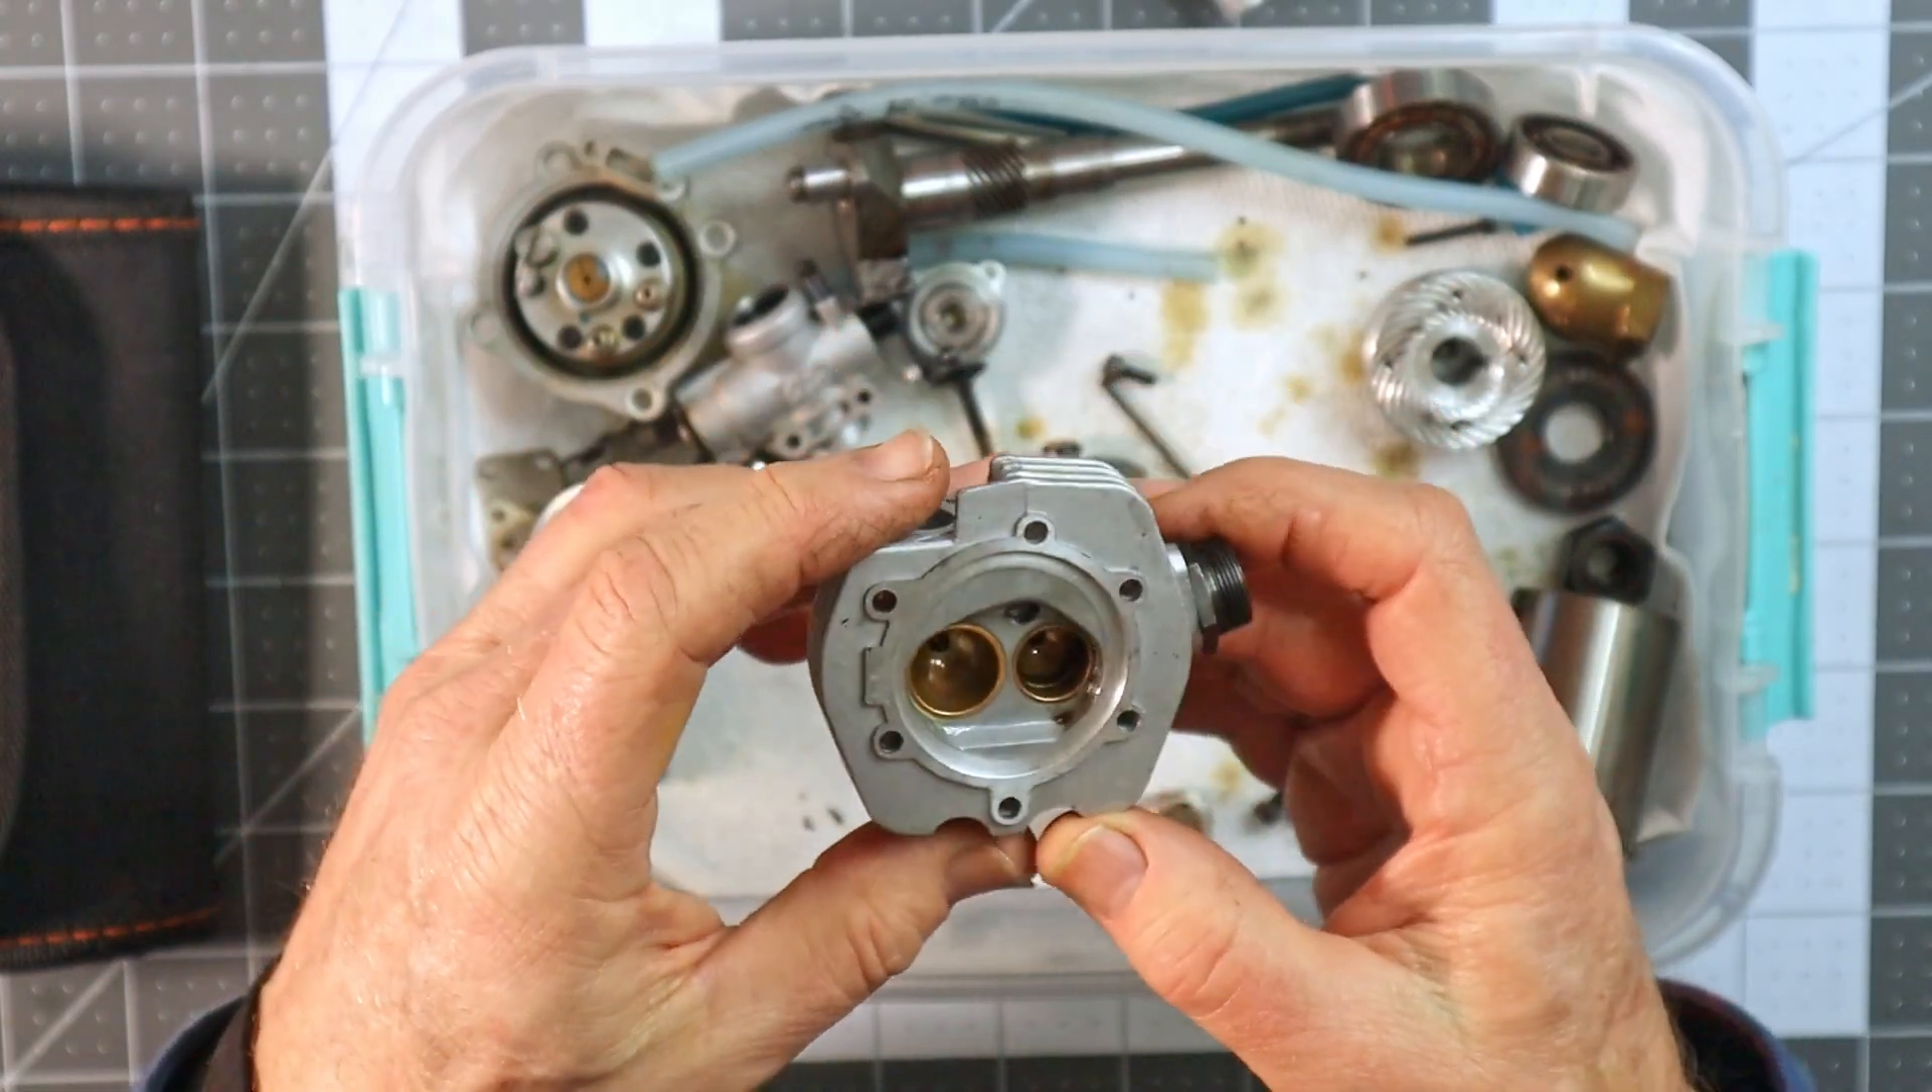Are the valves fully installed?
No.